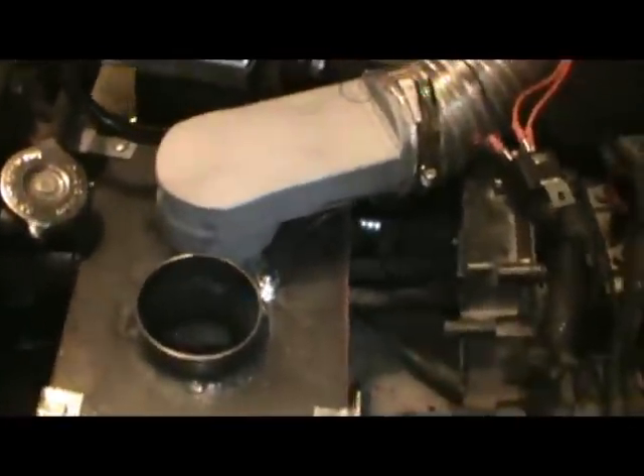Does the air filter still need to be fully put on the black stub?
Yes.